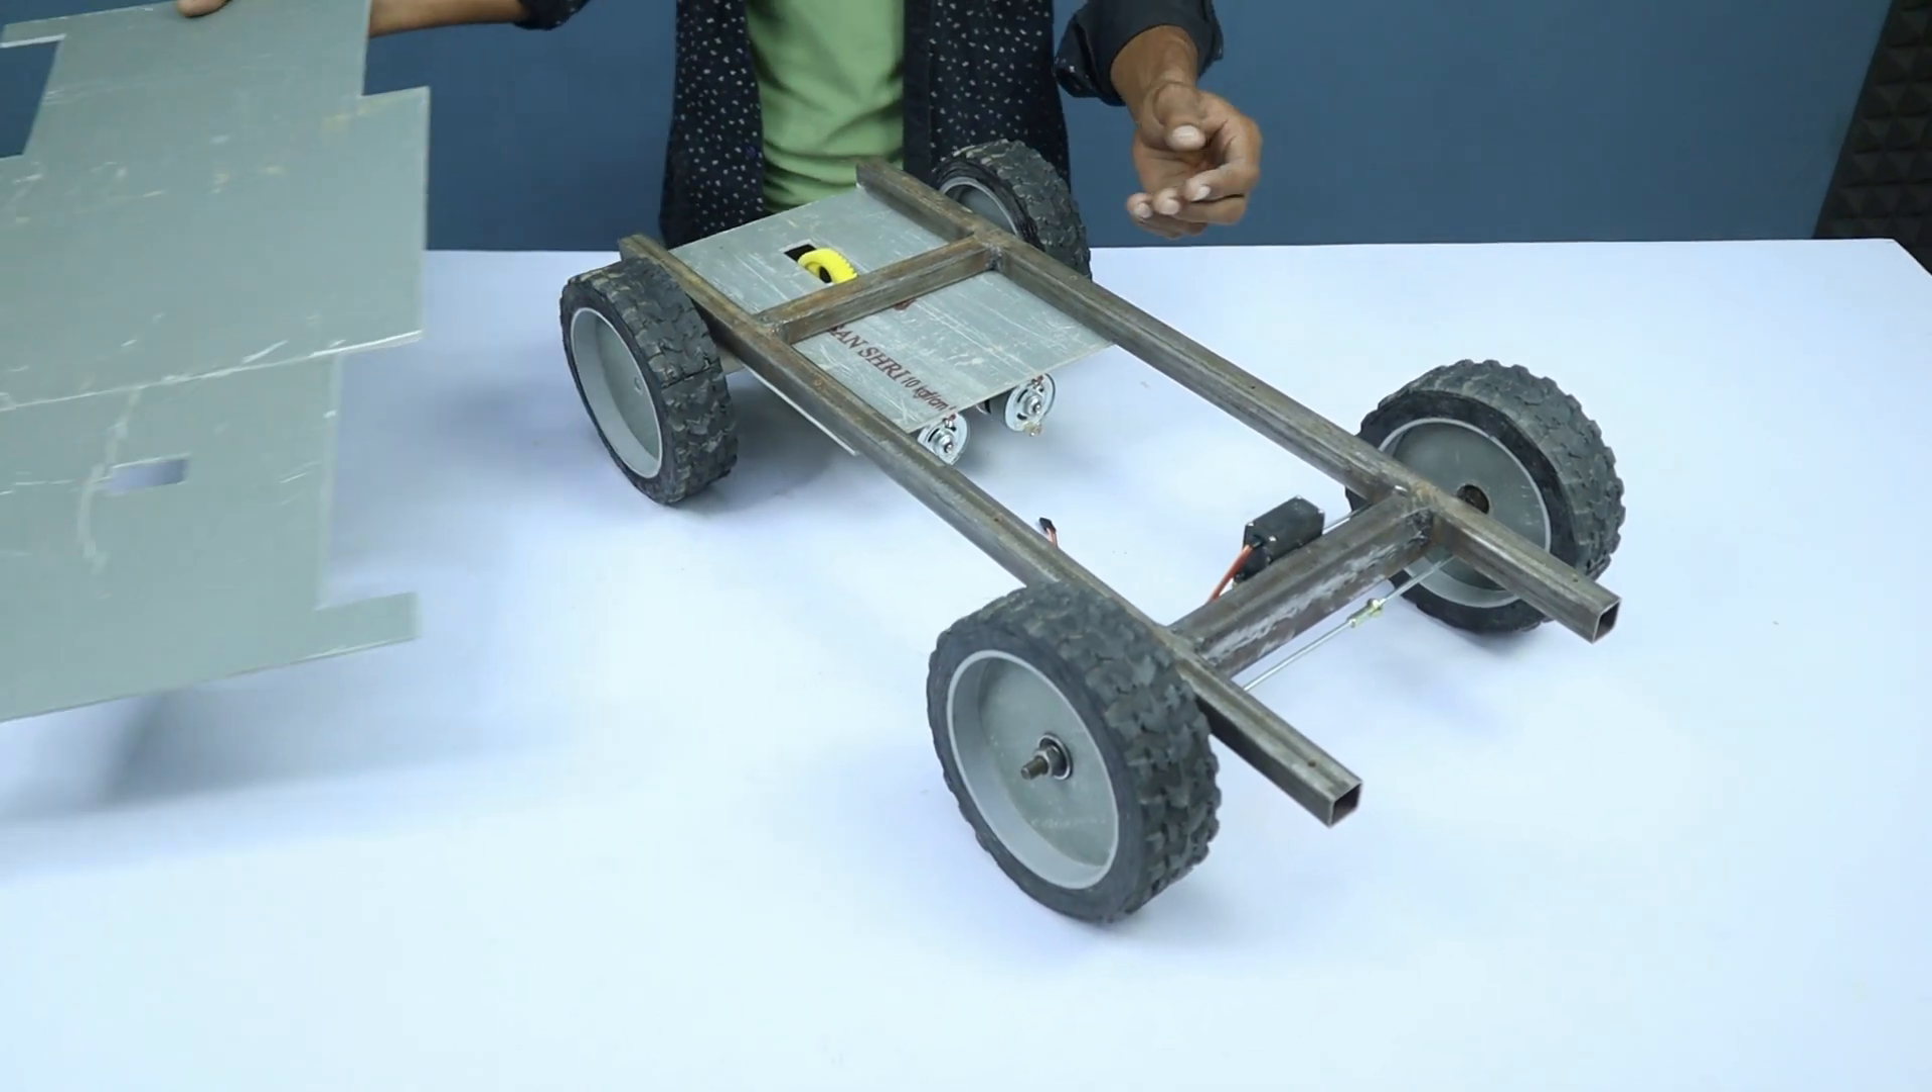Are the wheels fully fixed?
Yes.